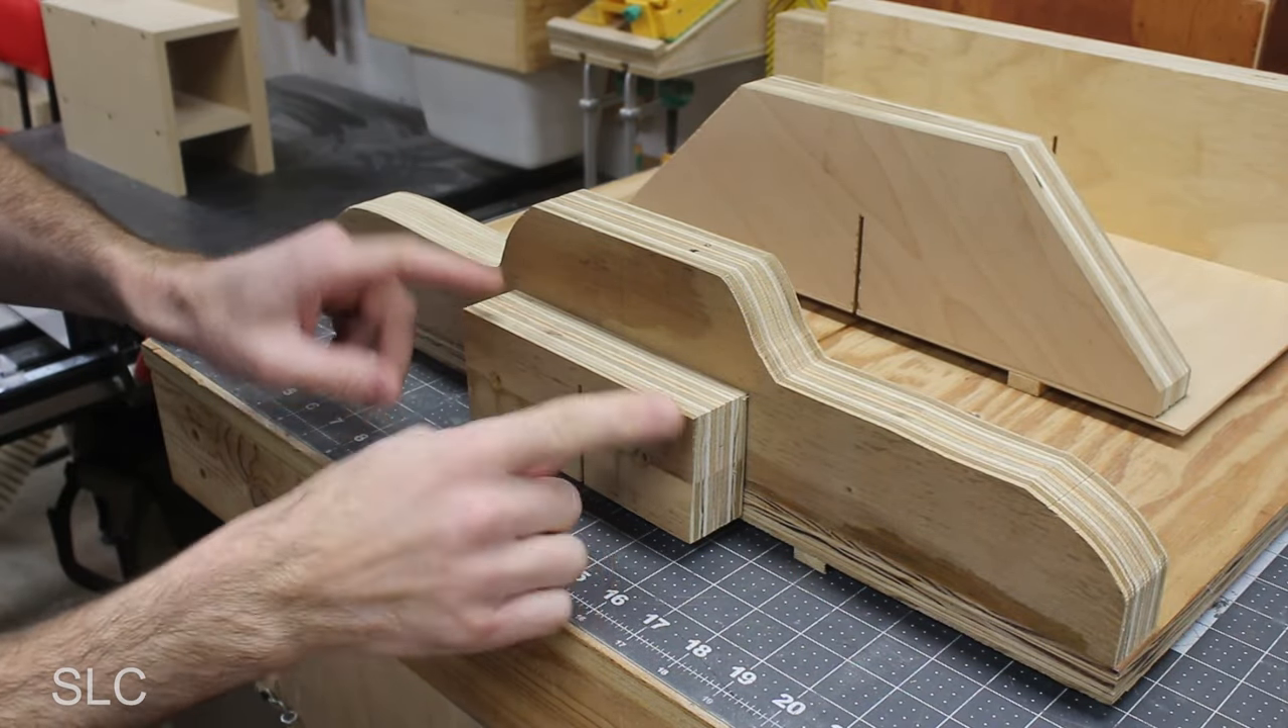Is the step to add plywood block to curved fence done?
Yes.